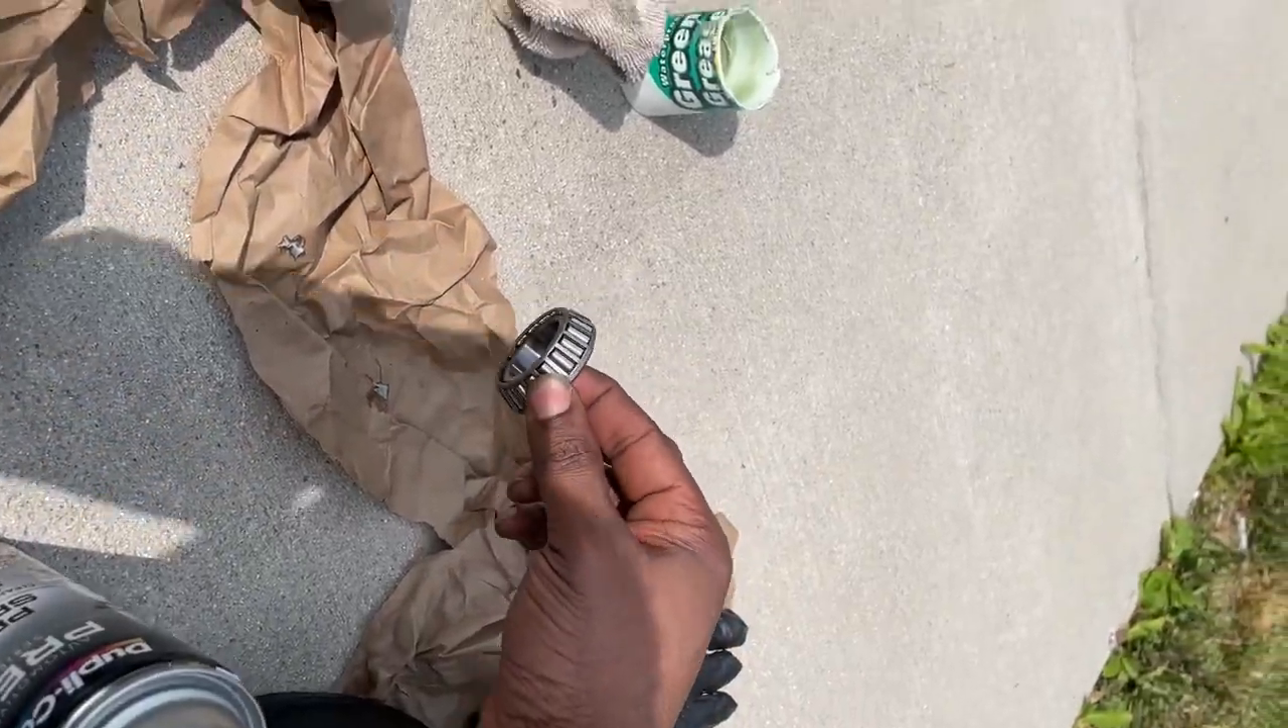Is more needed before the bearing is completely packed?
Yes.